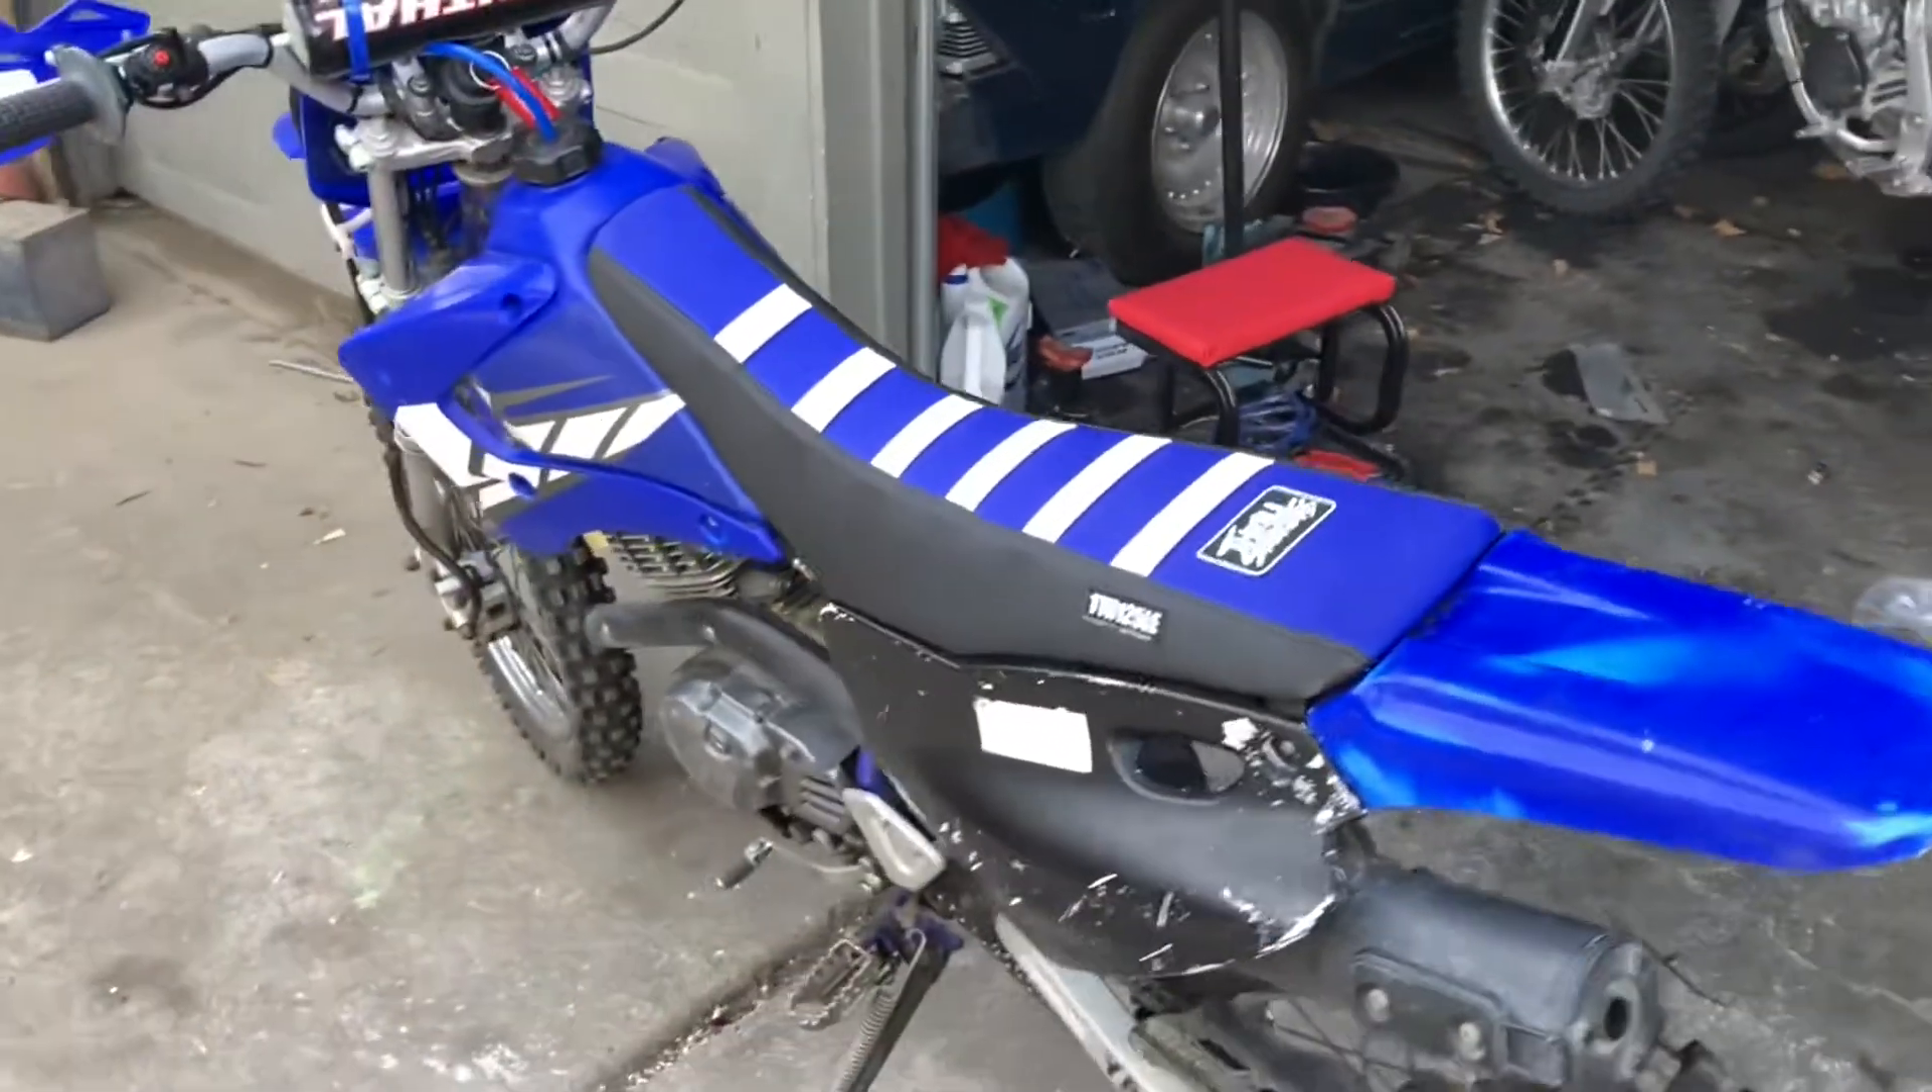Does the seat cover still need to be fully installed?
No.